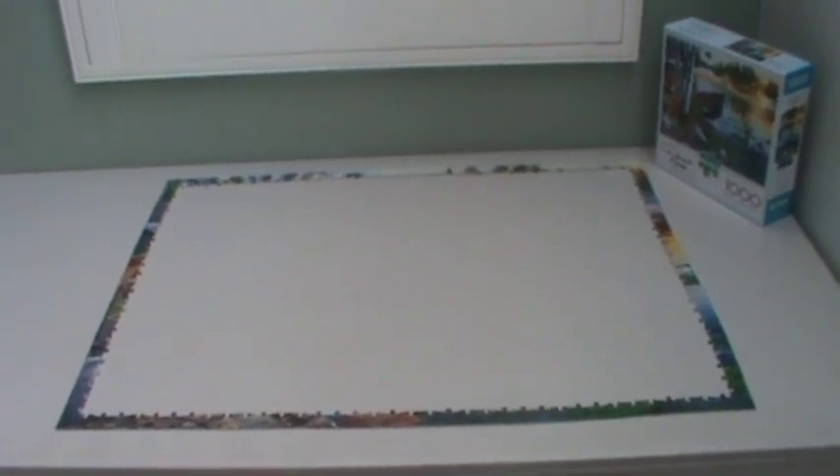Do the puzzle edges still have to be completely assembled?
No.